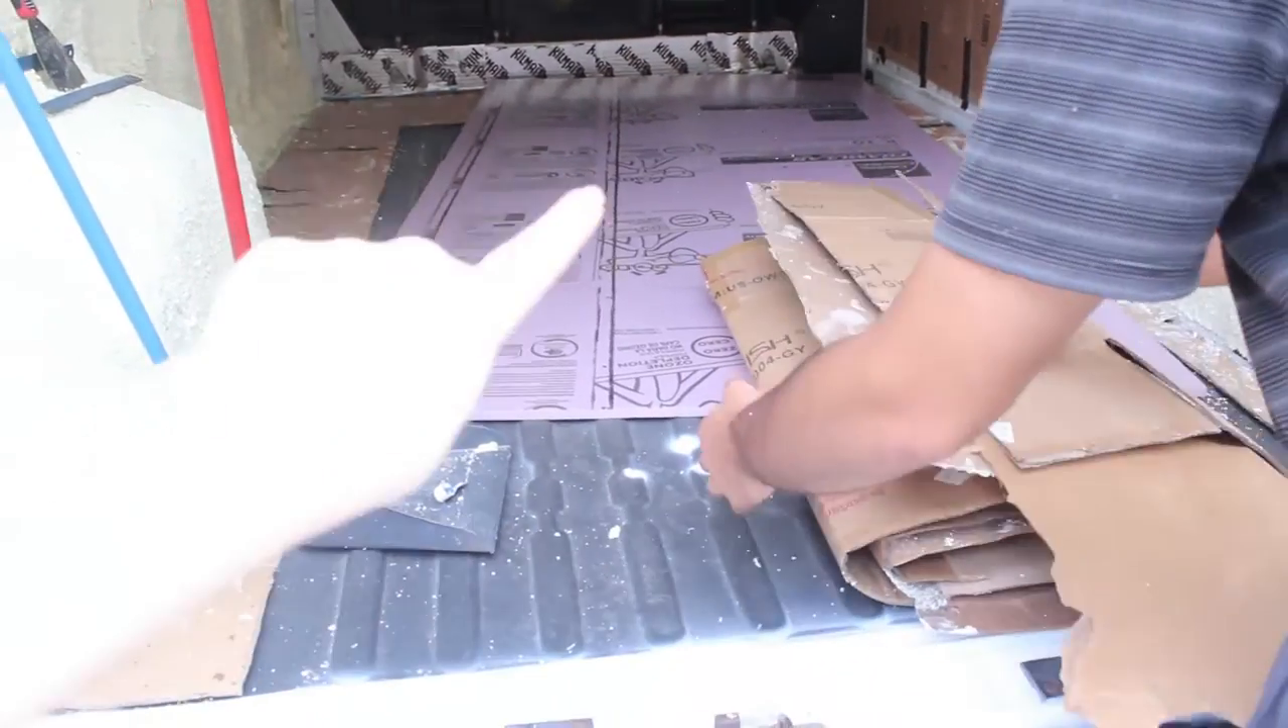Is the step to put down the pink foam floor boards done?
No.